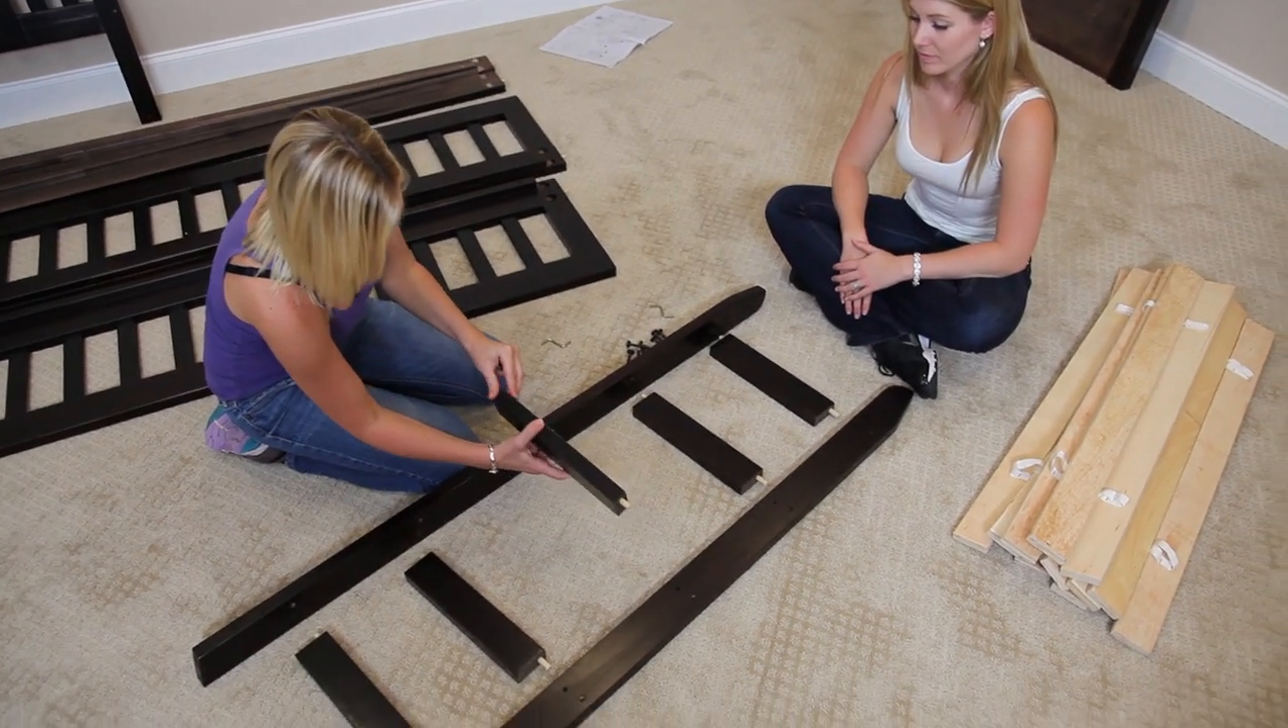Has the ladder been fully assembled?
No.